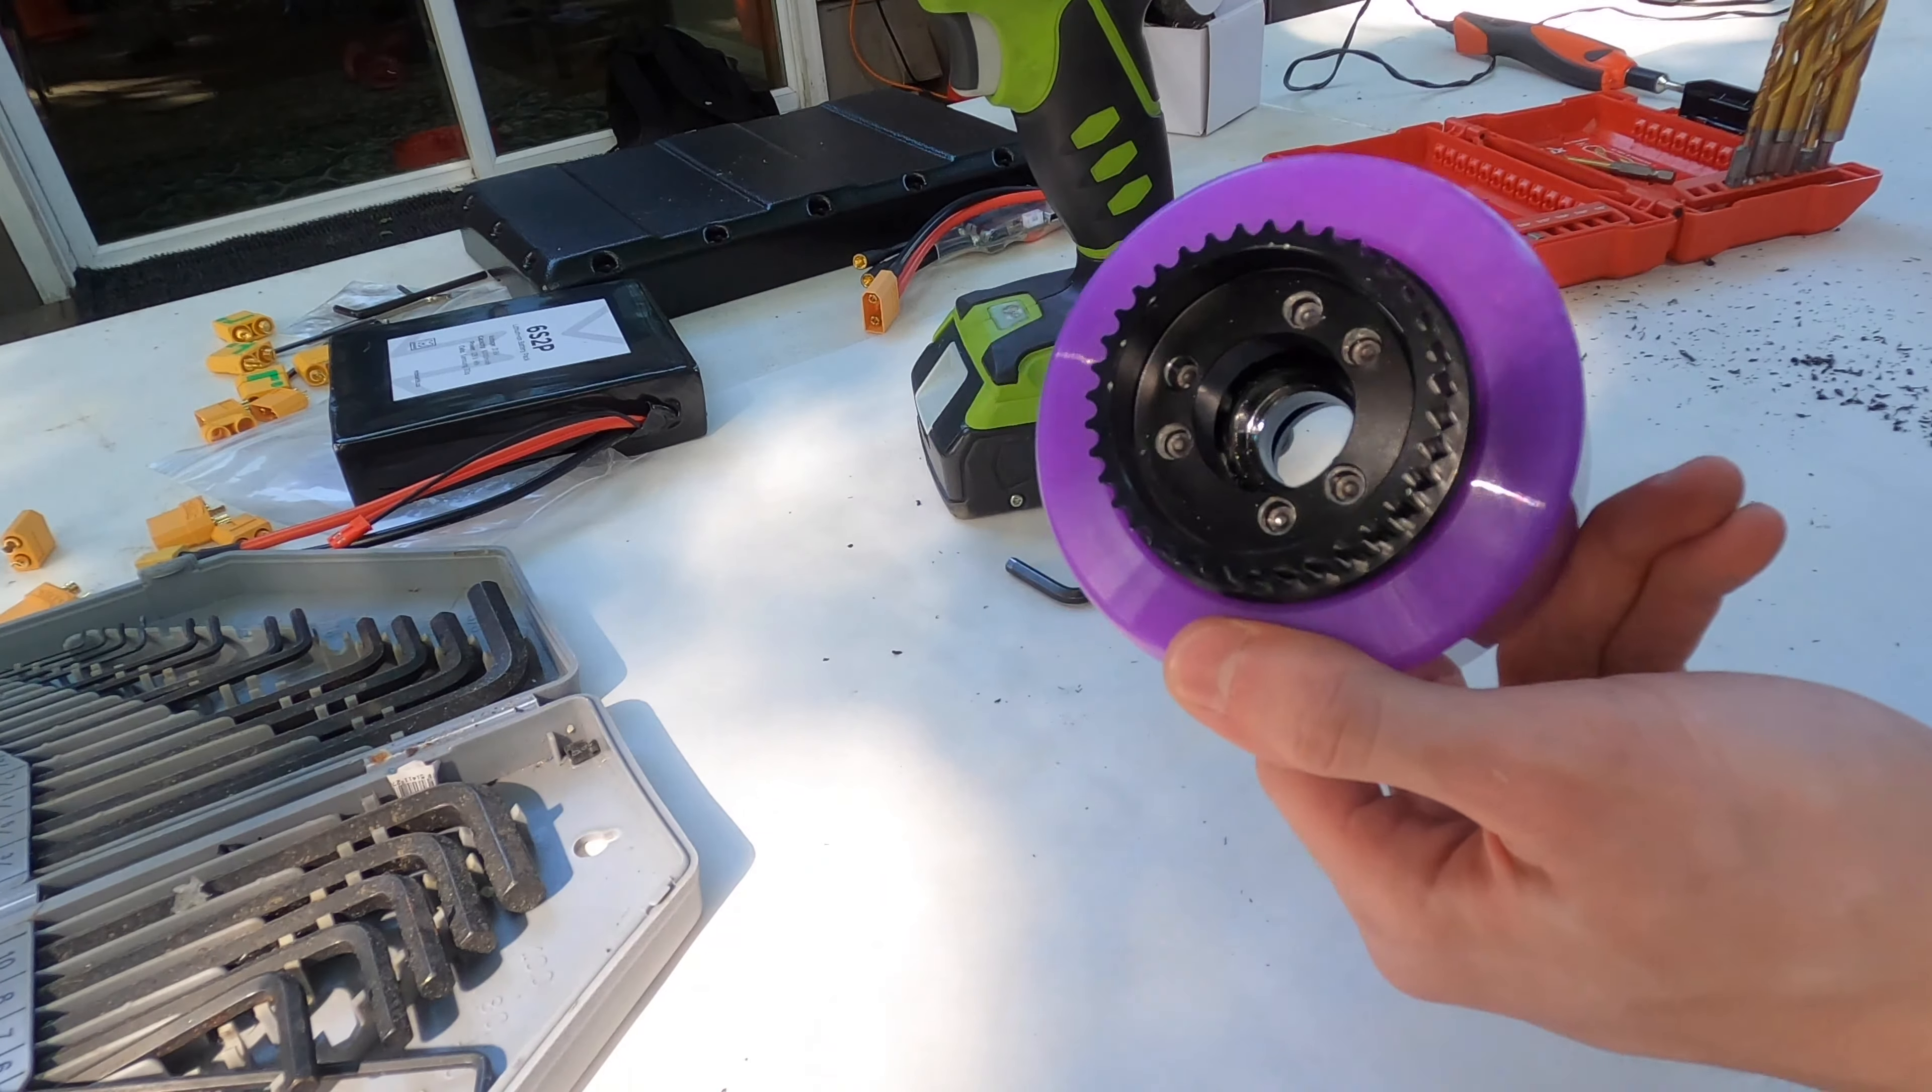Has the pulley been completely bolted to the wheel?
Yes.